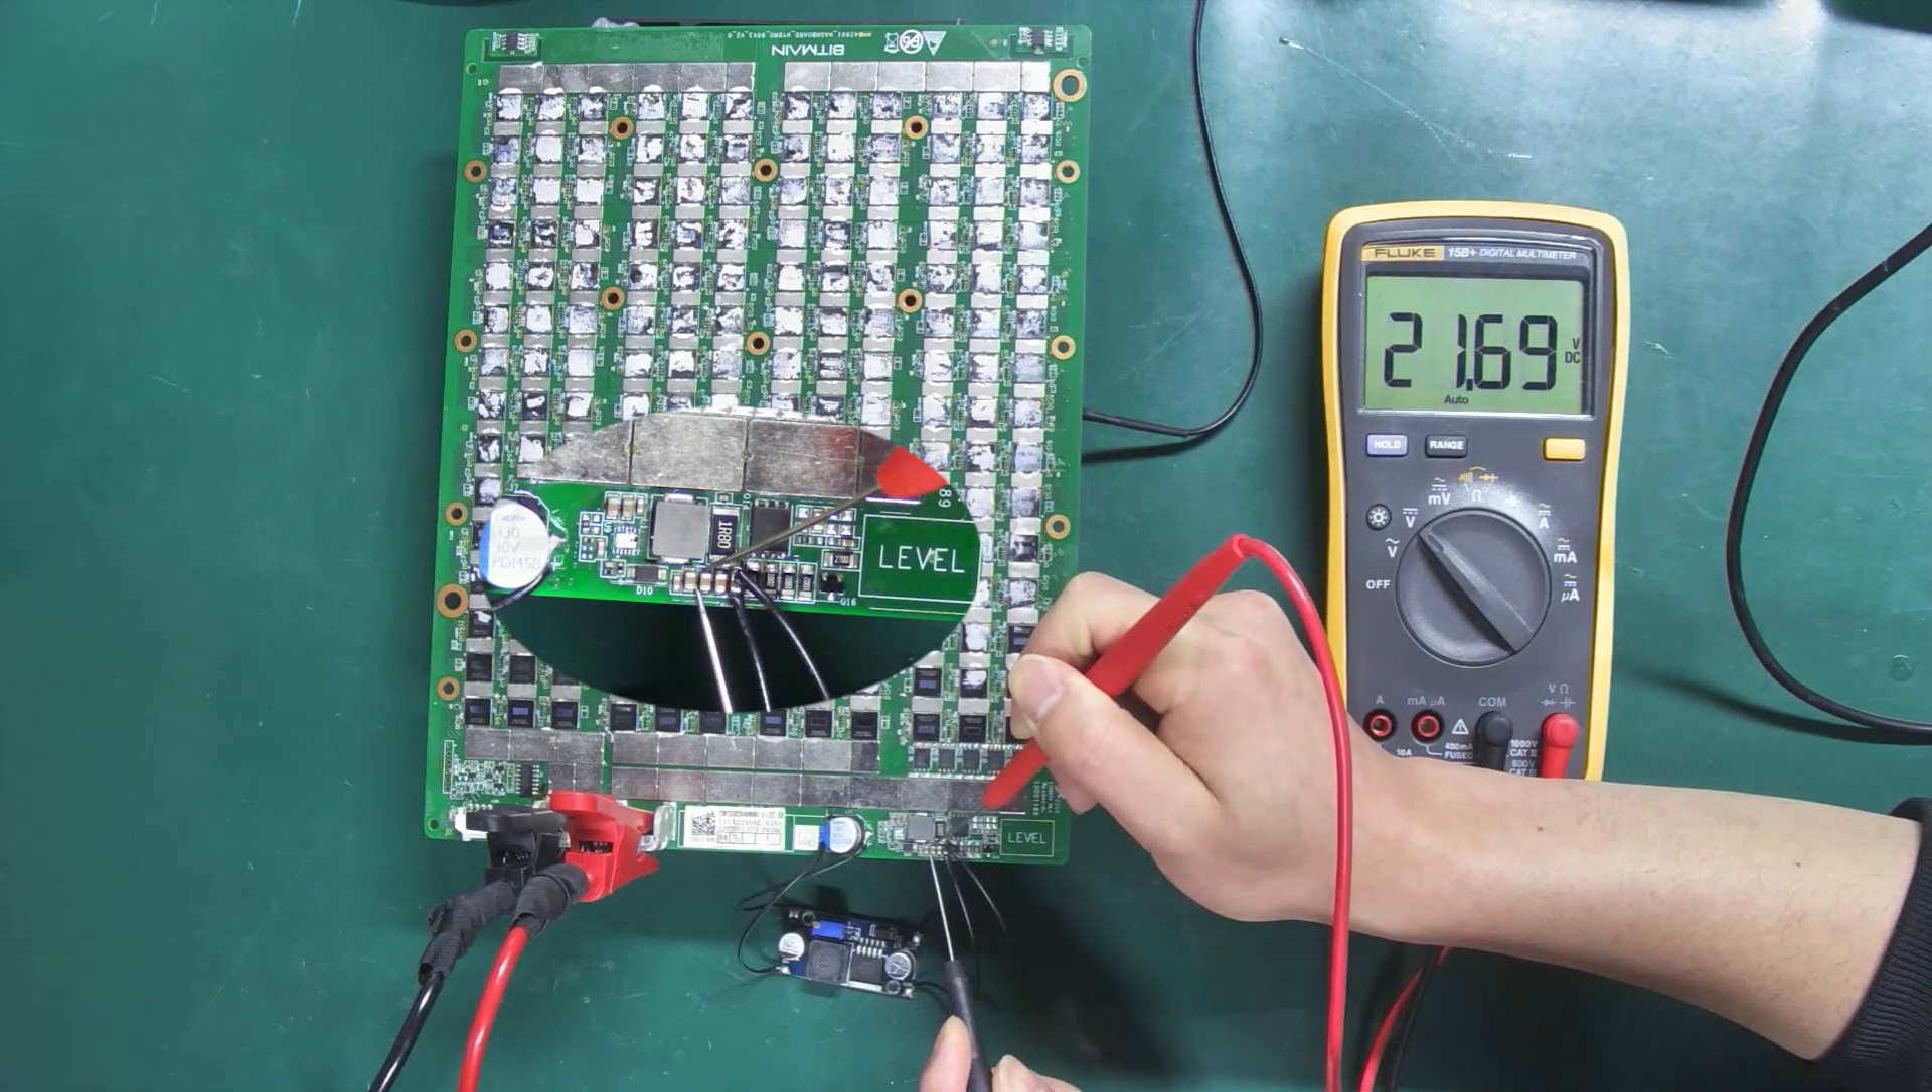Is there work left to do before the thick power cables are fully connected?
No.